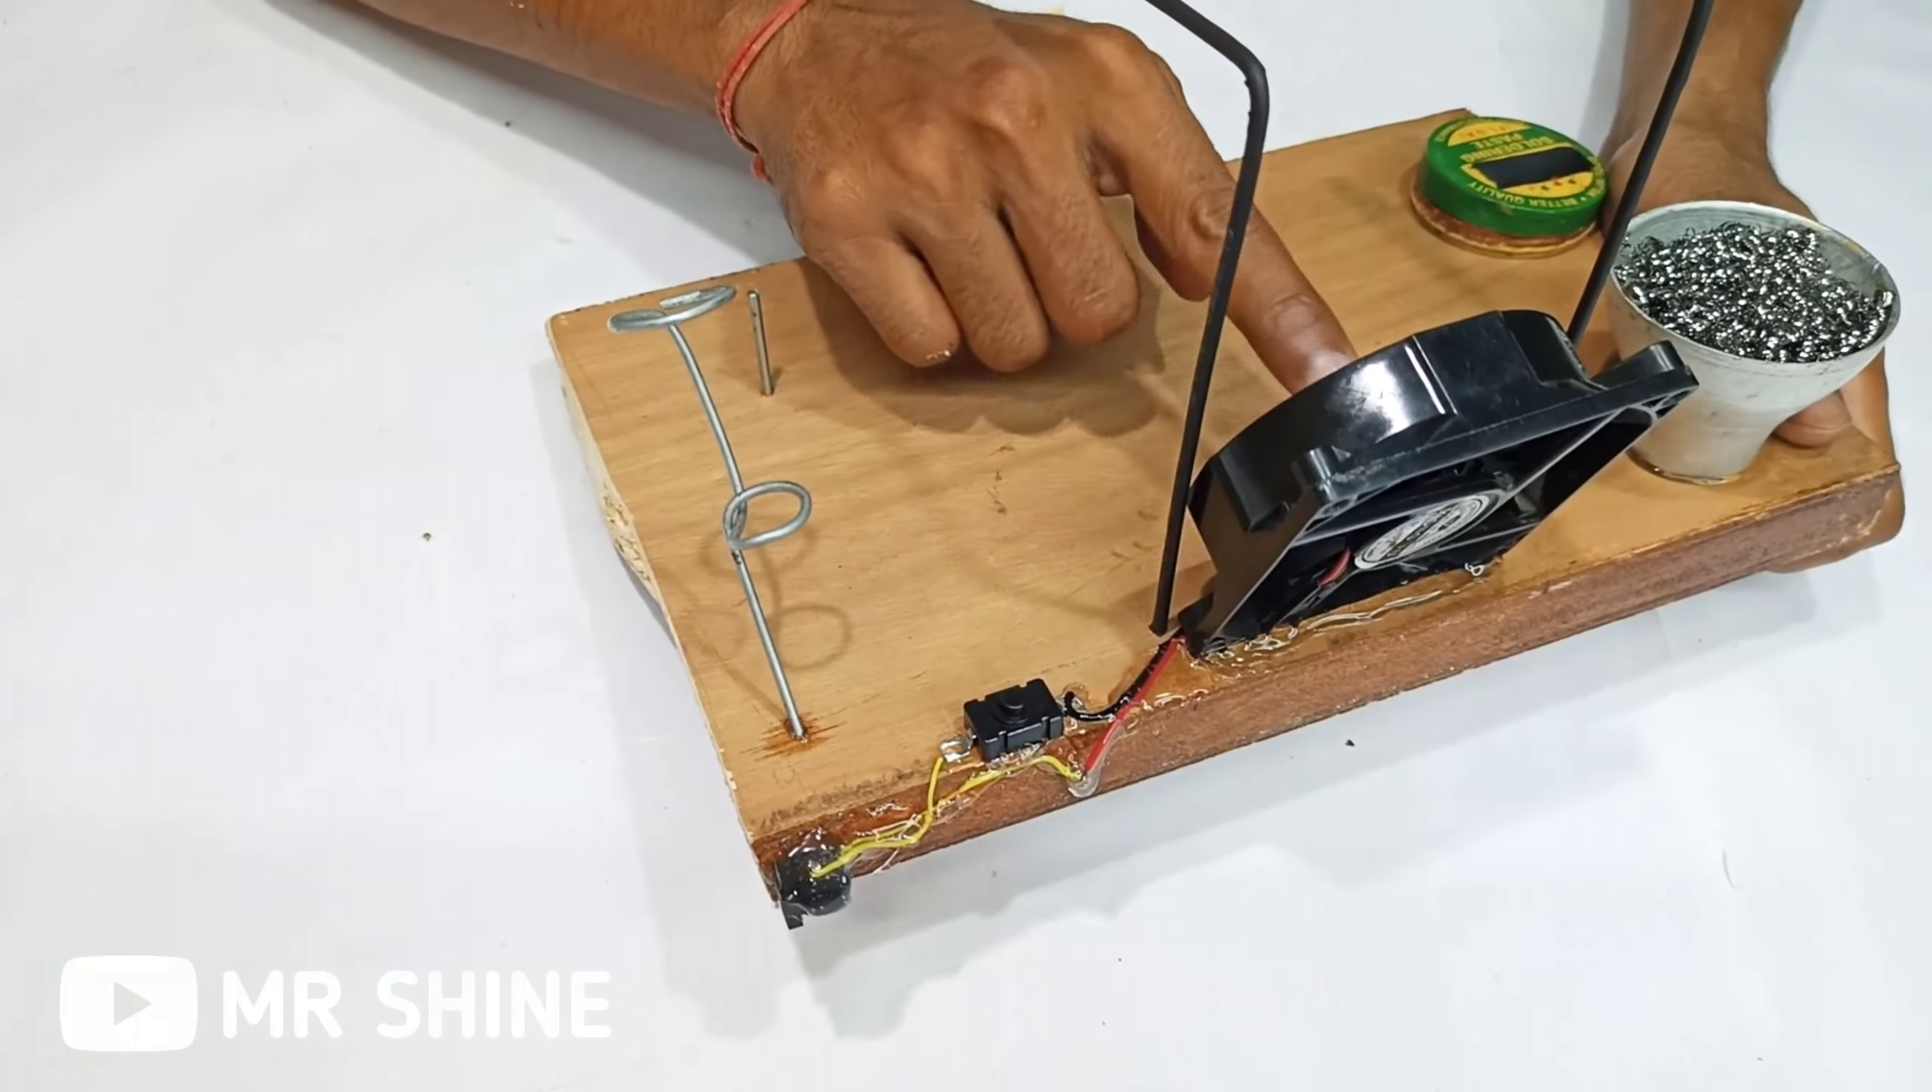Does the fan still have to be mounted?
No.